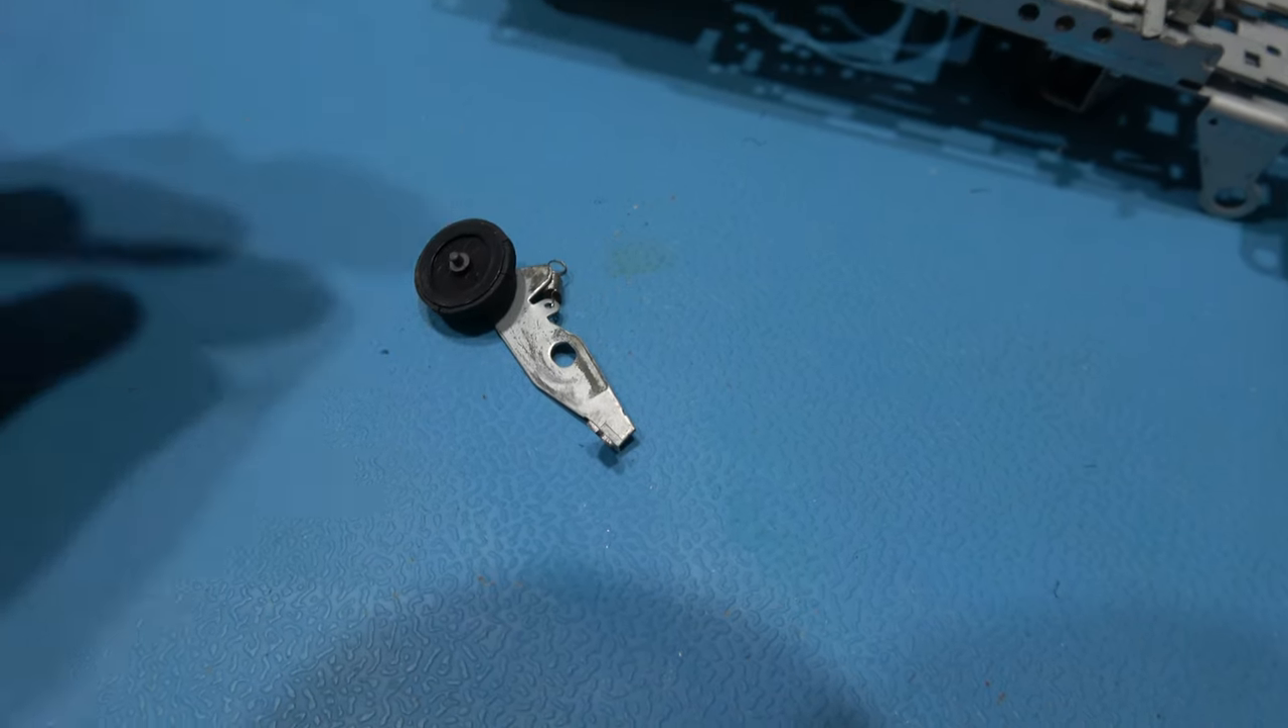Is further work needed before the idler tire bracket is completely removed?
No.